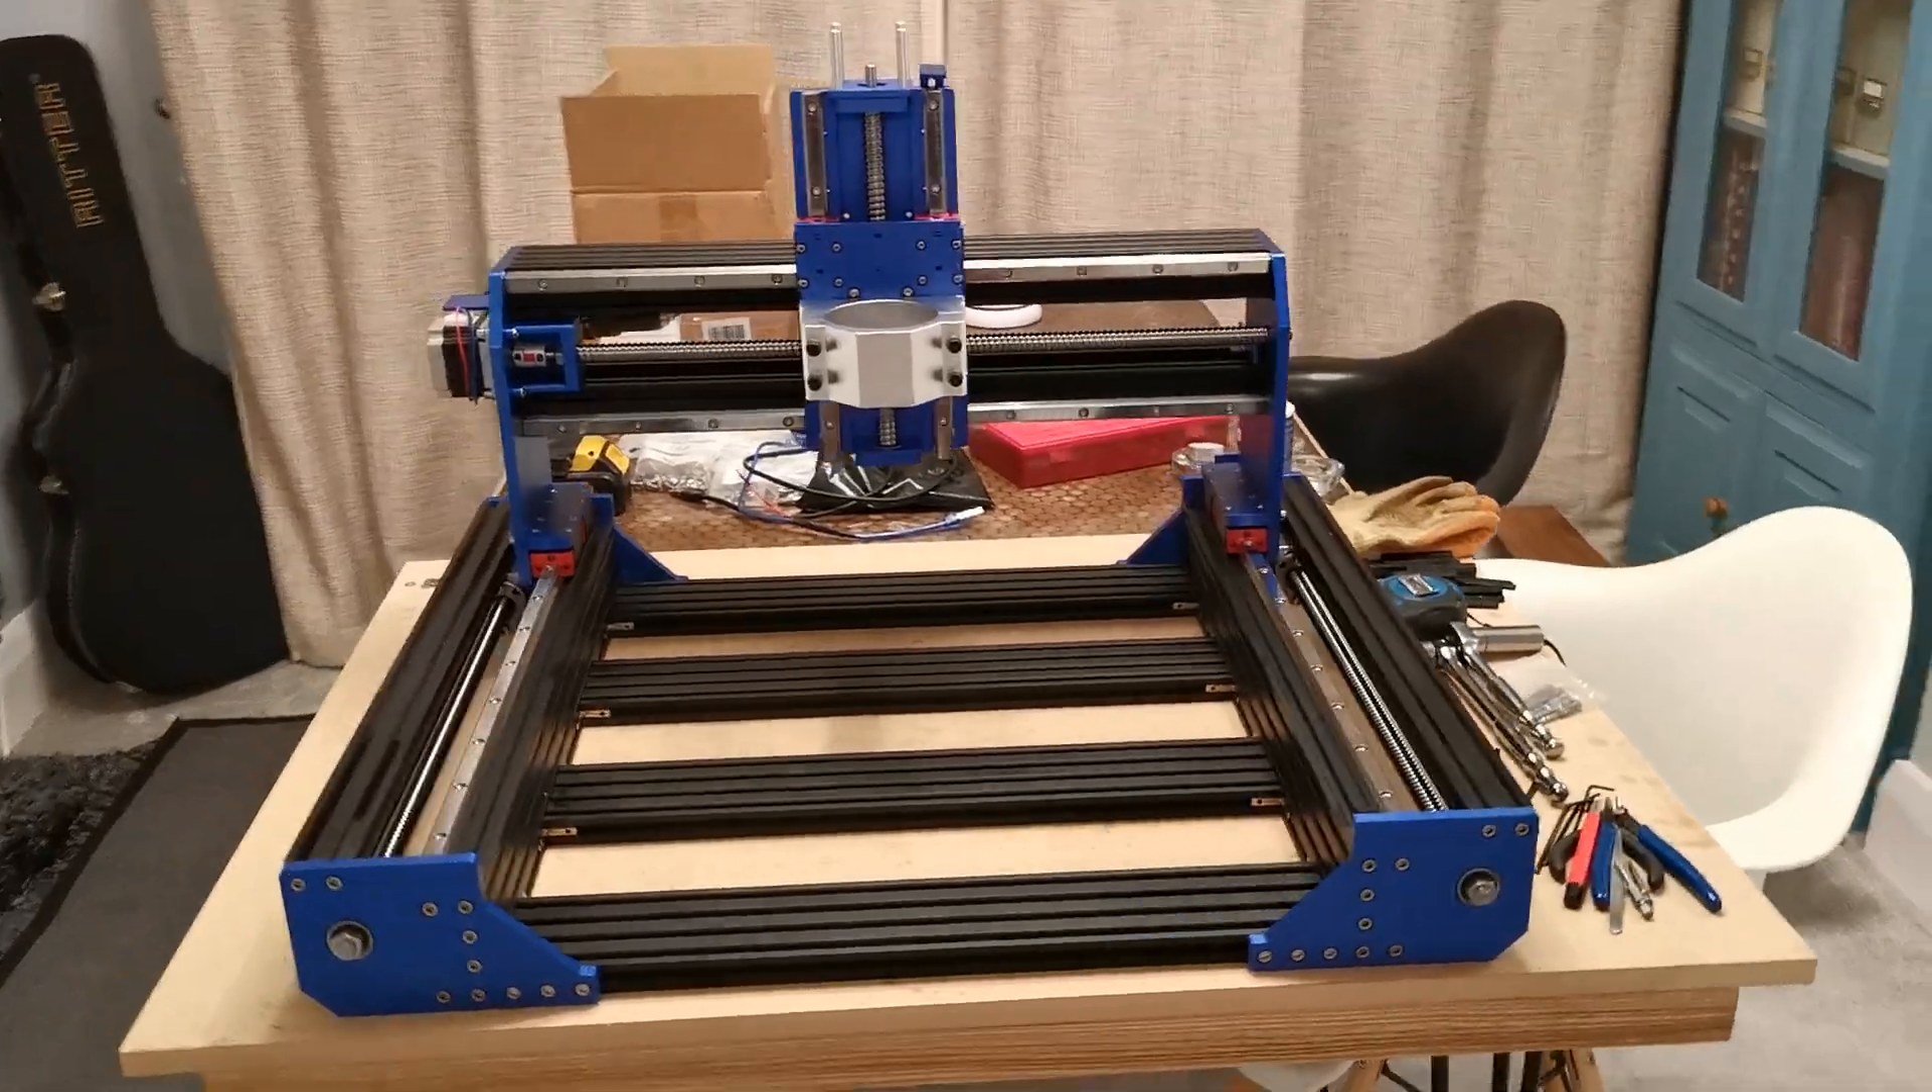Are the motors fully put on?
No.